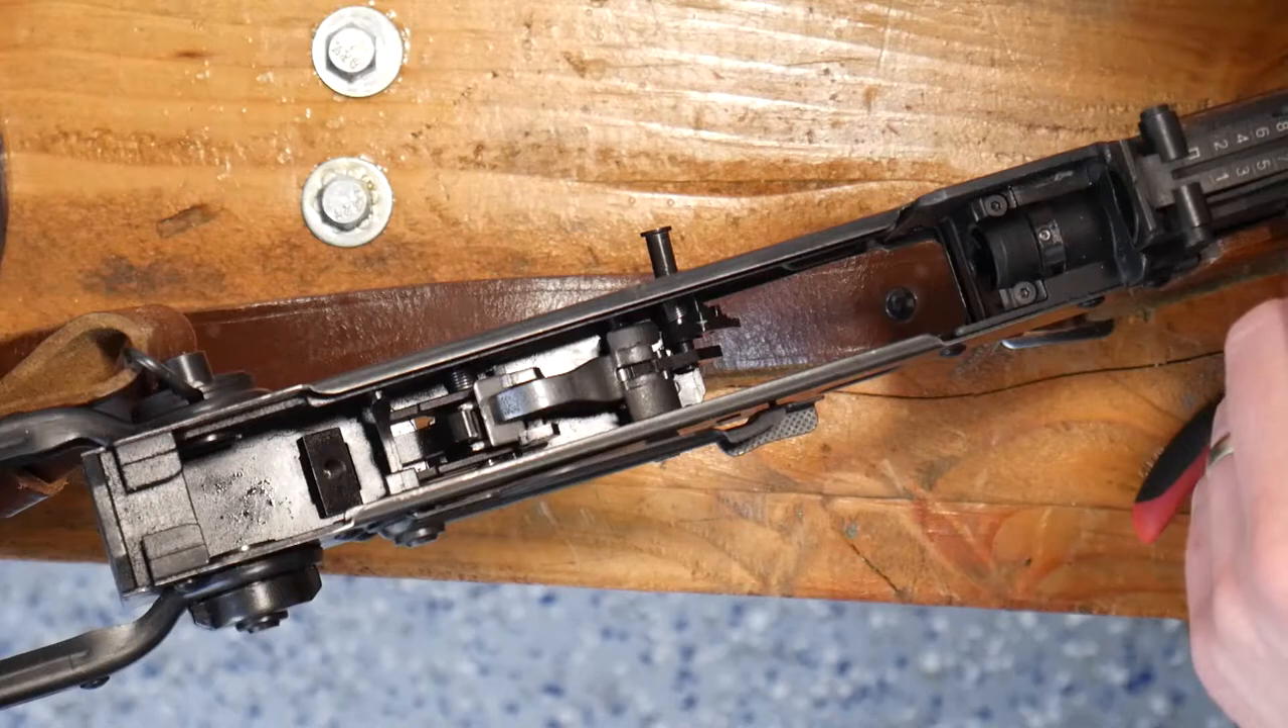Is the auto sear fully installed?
No.